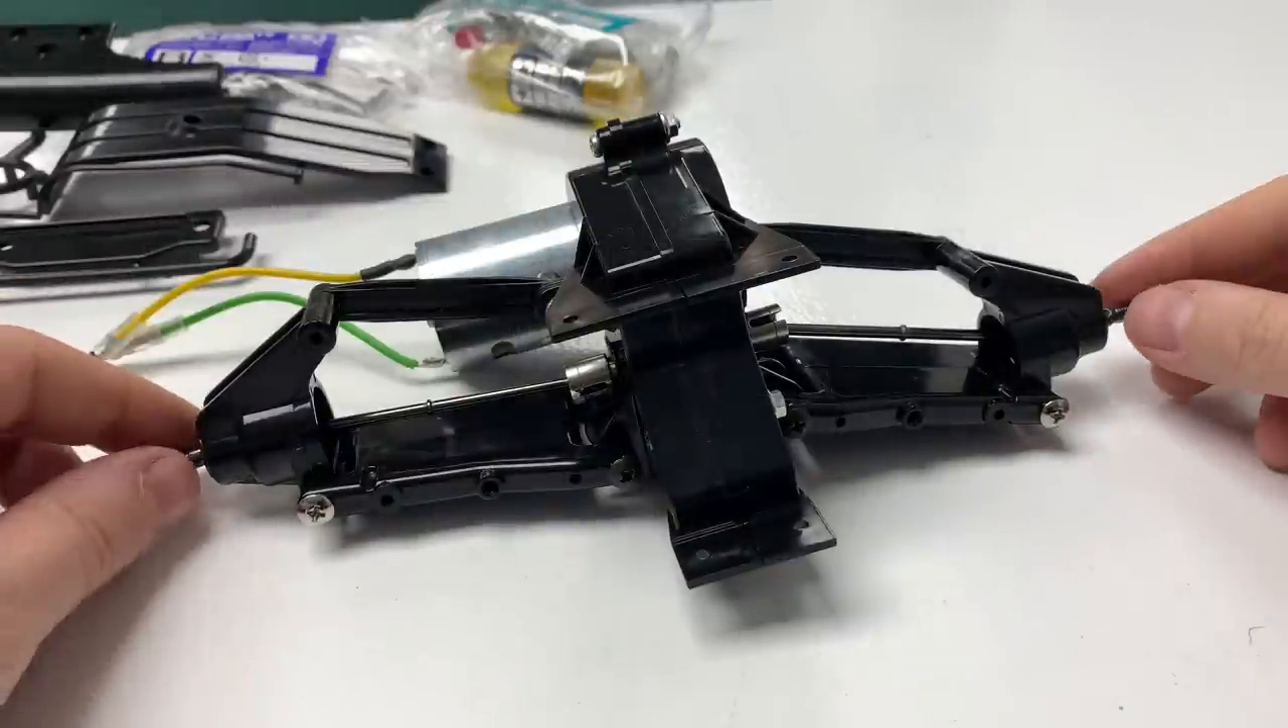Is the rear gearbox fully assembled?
Yes.